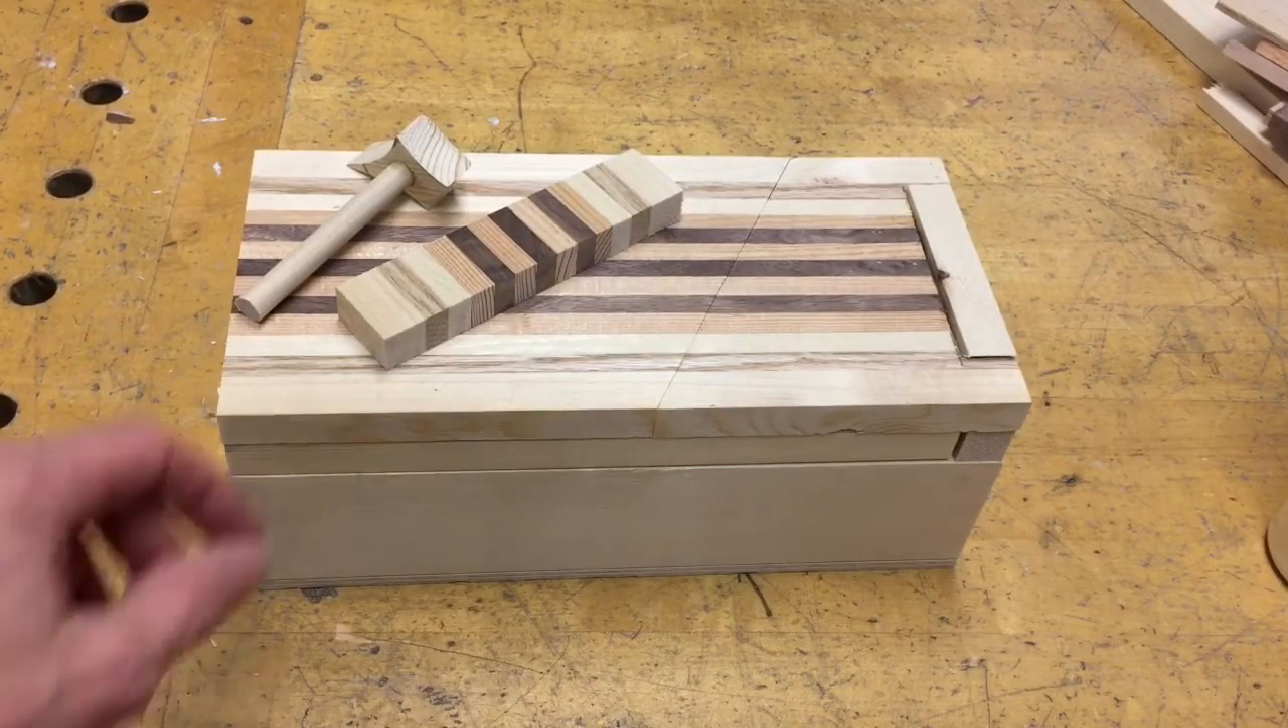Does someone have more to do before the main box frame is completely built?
No.